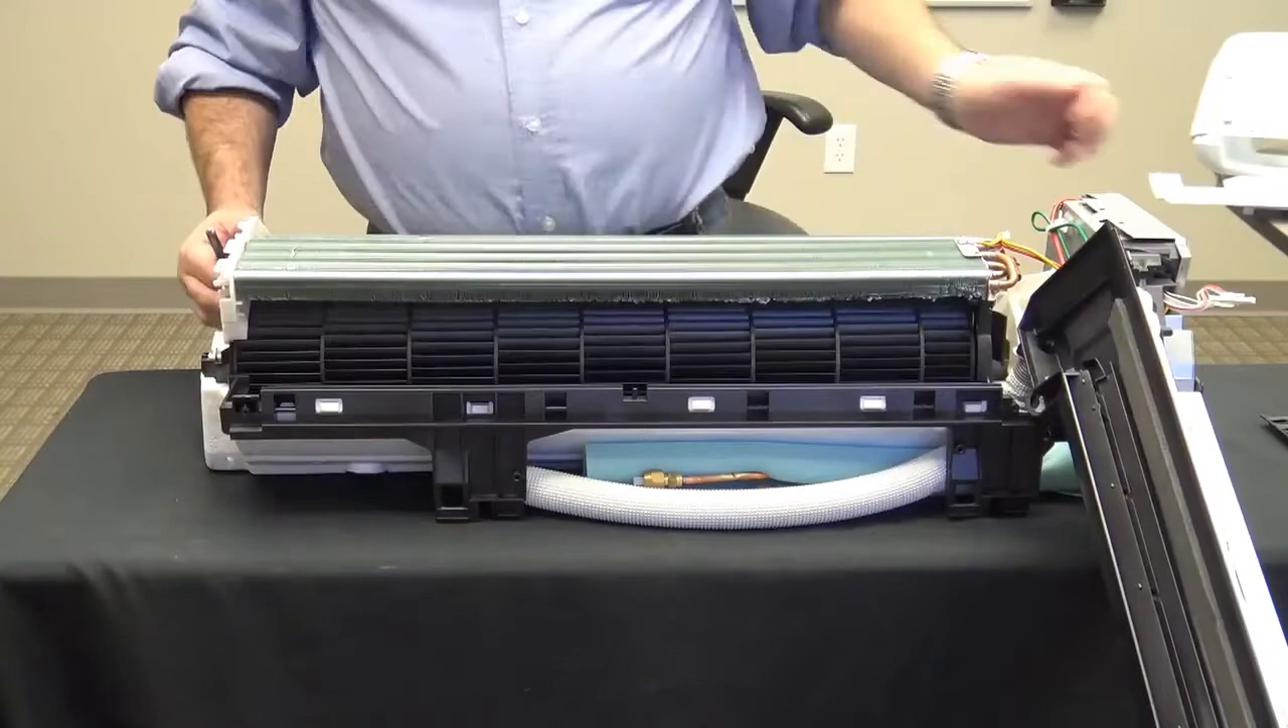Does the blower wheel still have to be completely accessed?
No.